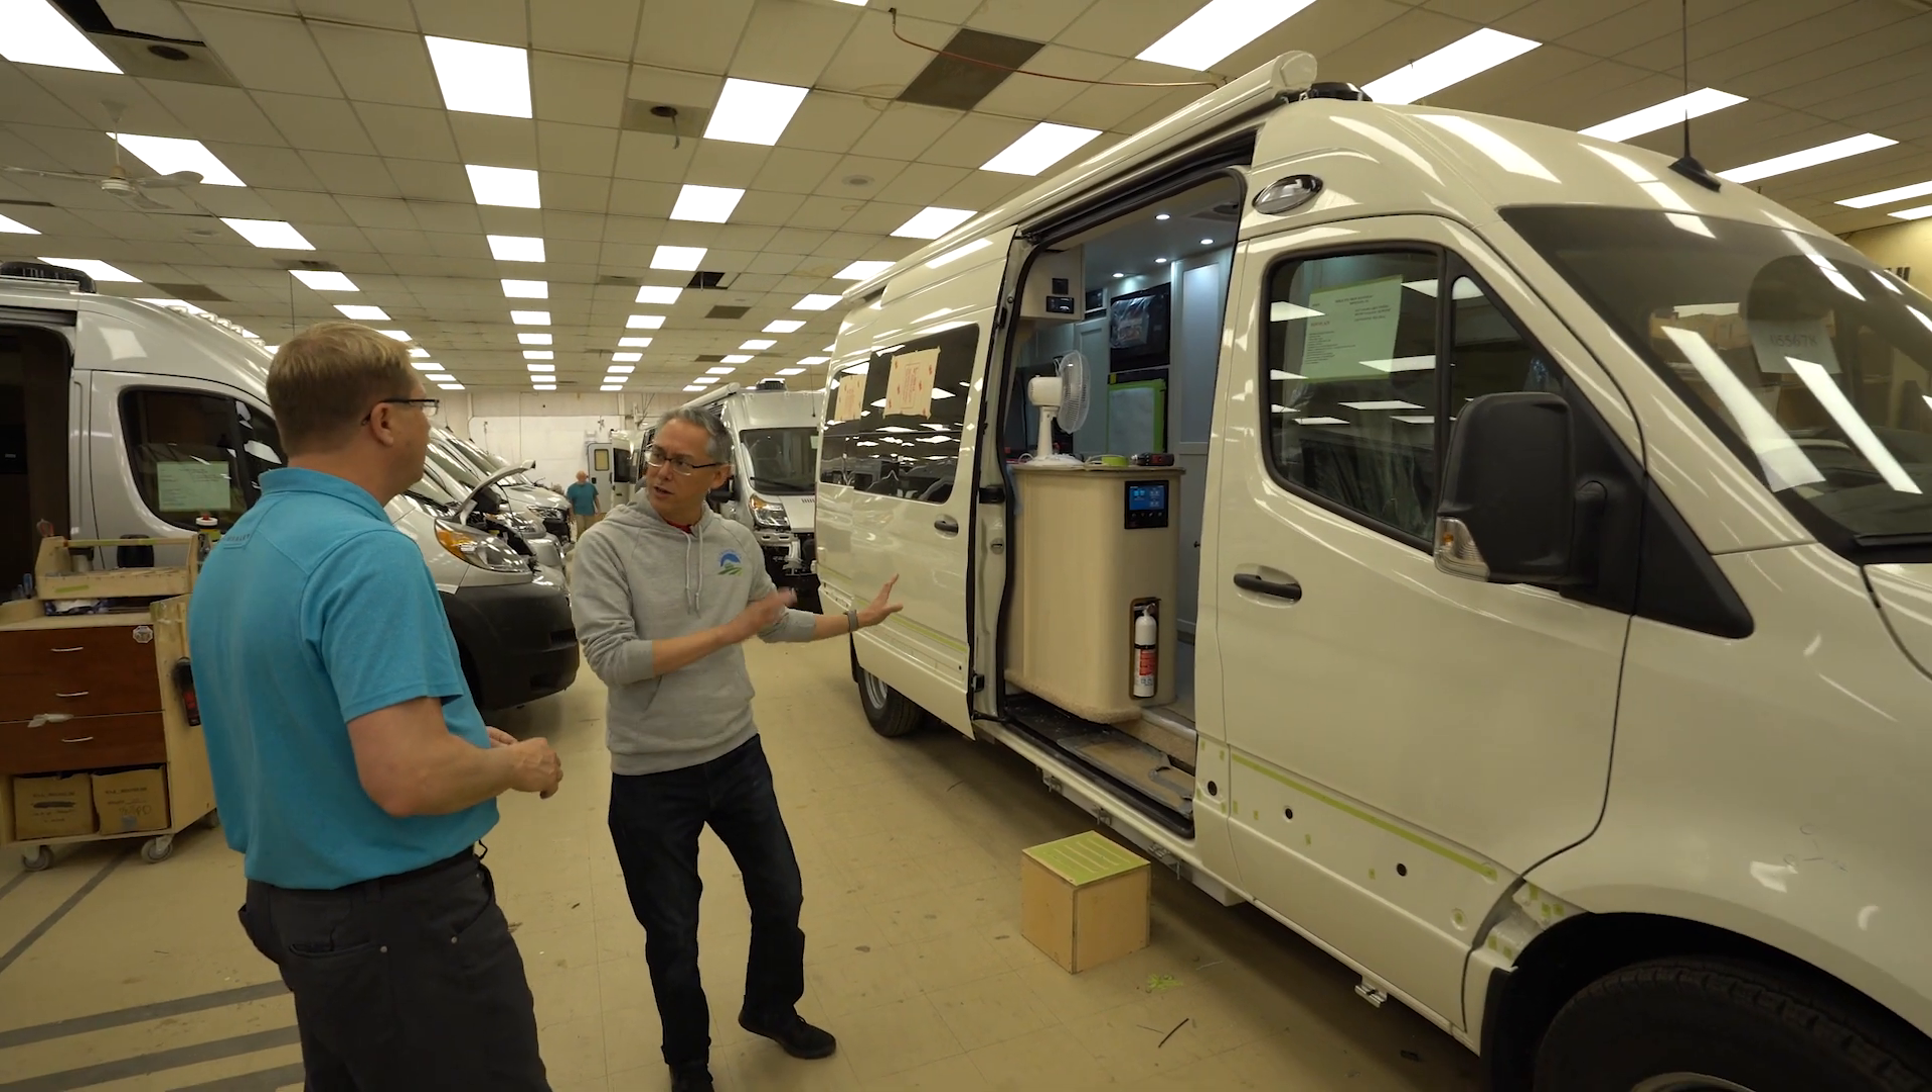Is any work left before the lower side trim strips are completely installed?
Yes.